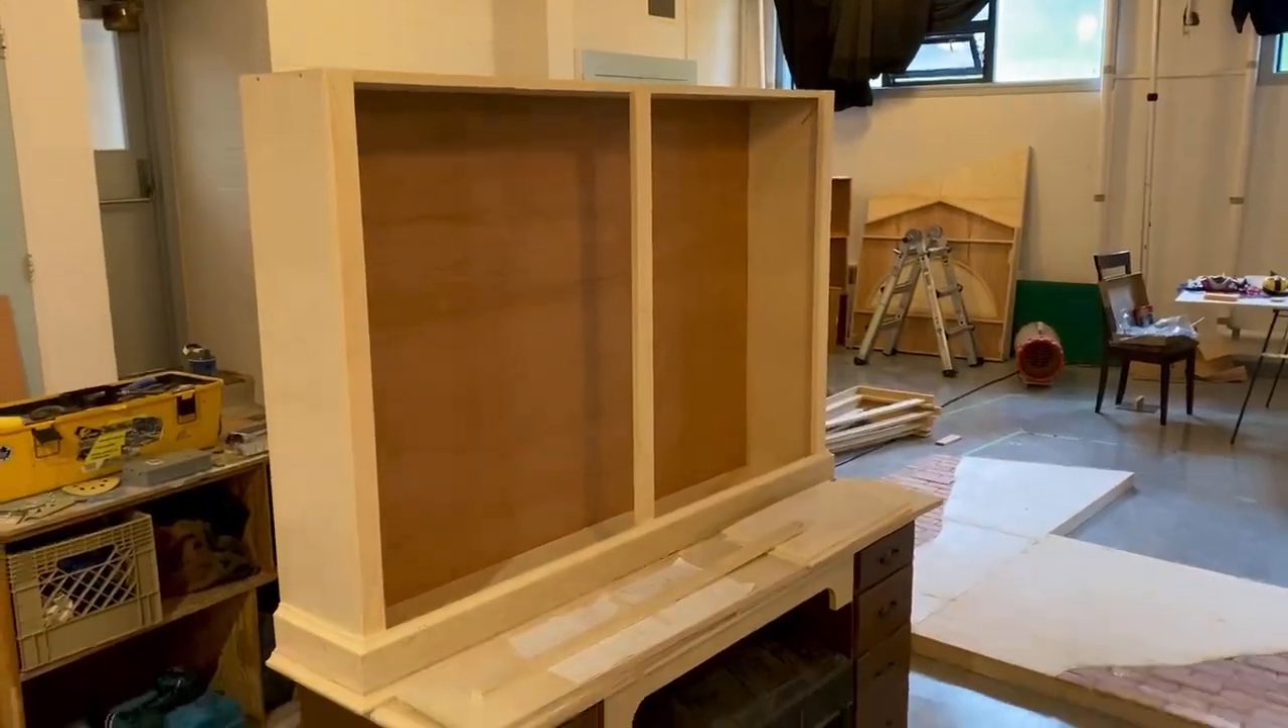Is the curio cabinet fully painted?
No.